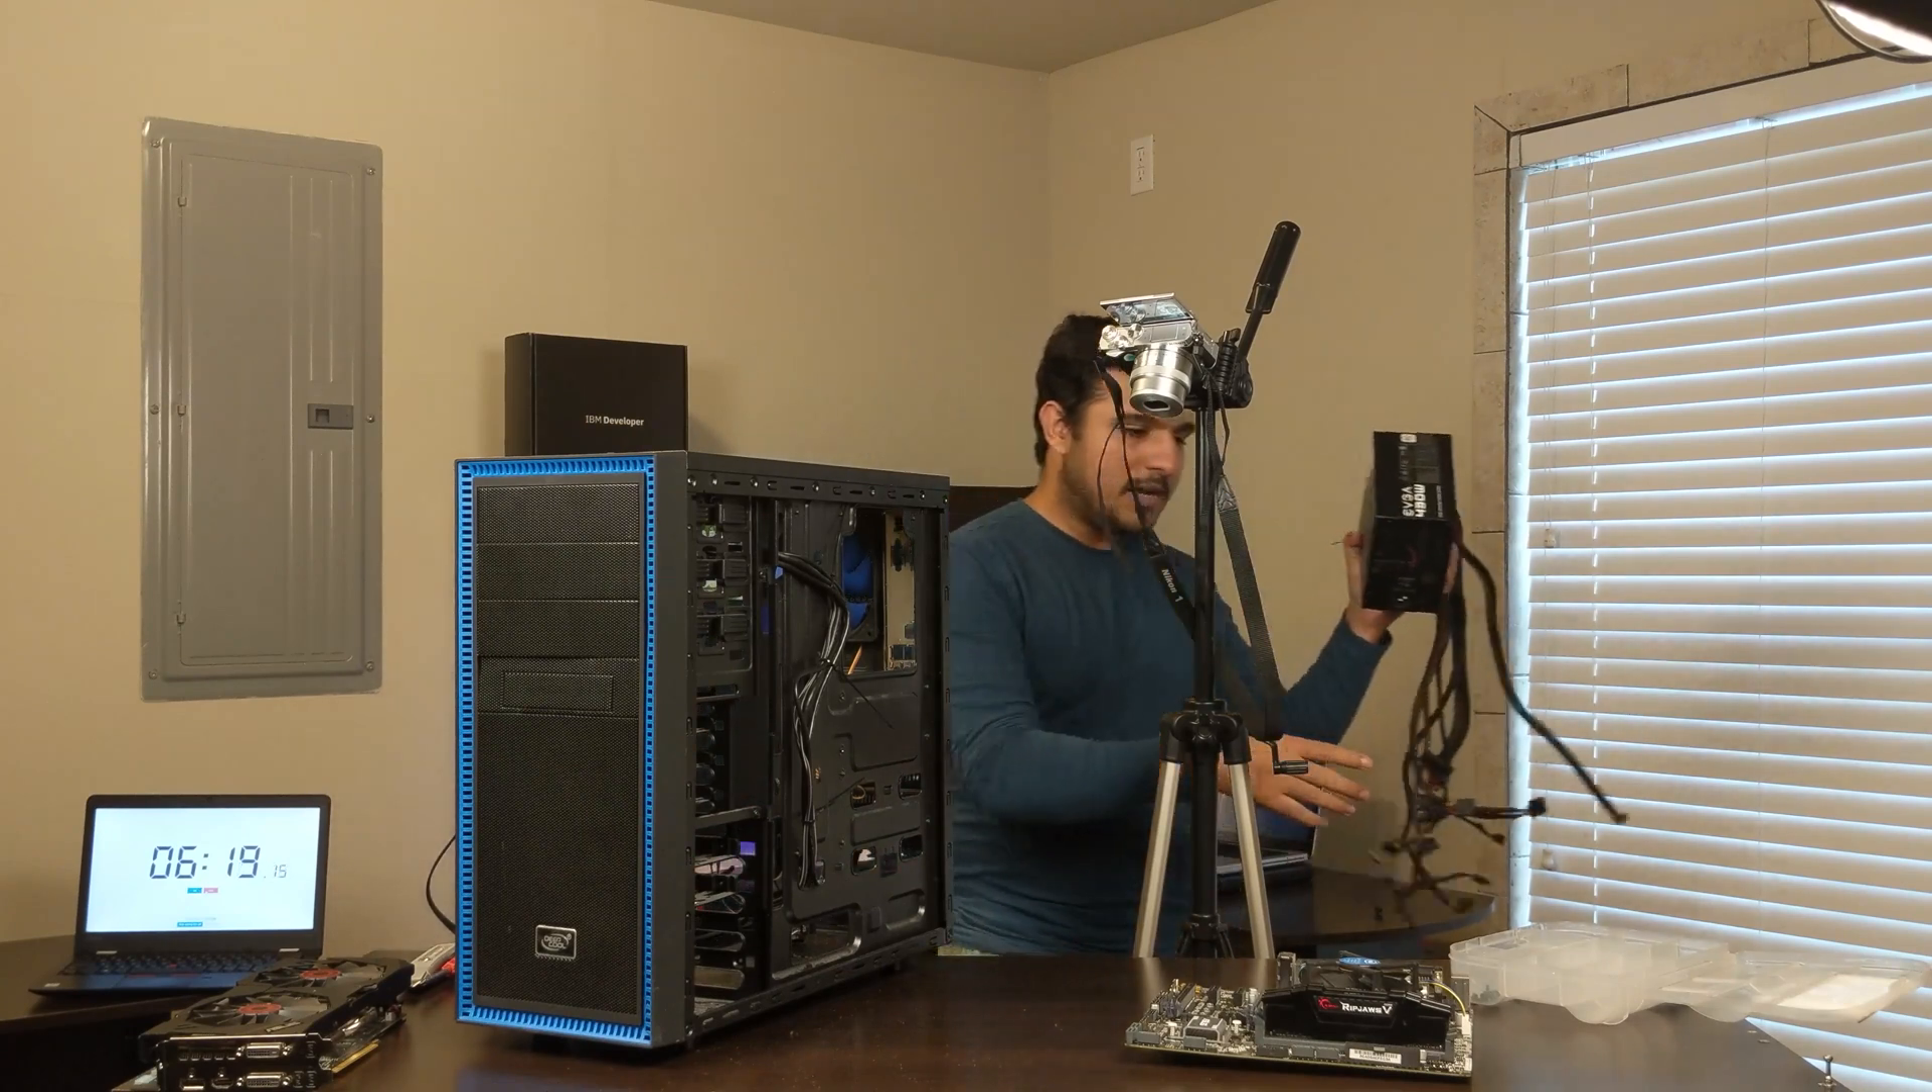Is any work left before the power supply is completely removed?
No.